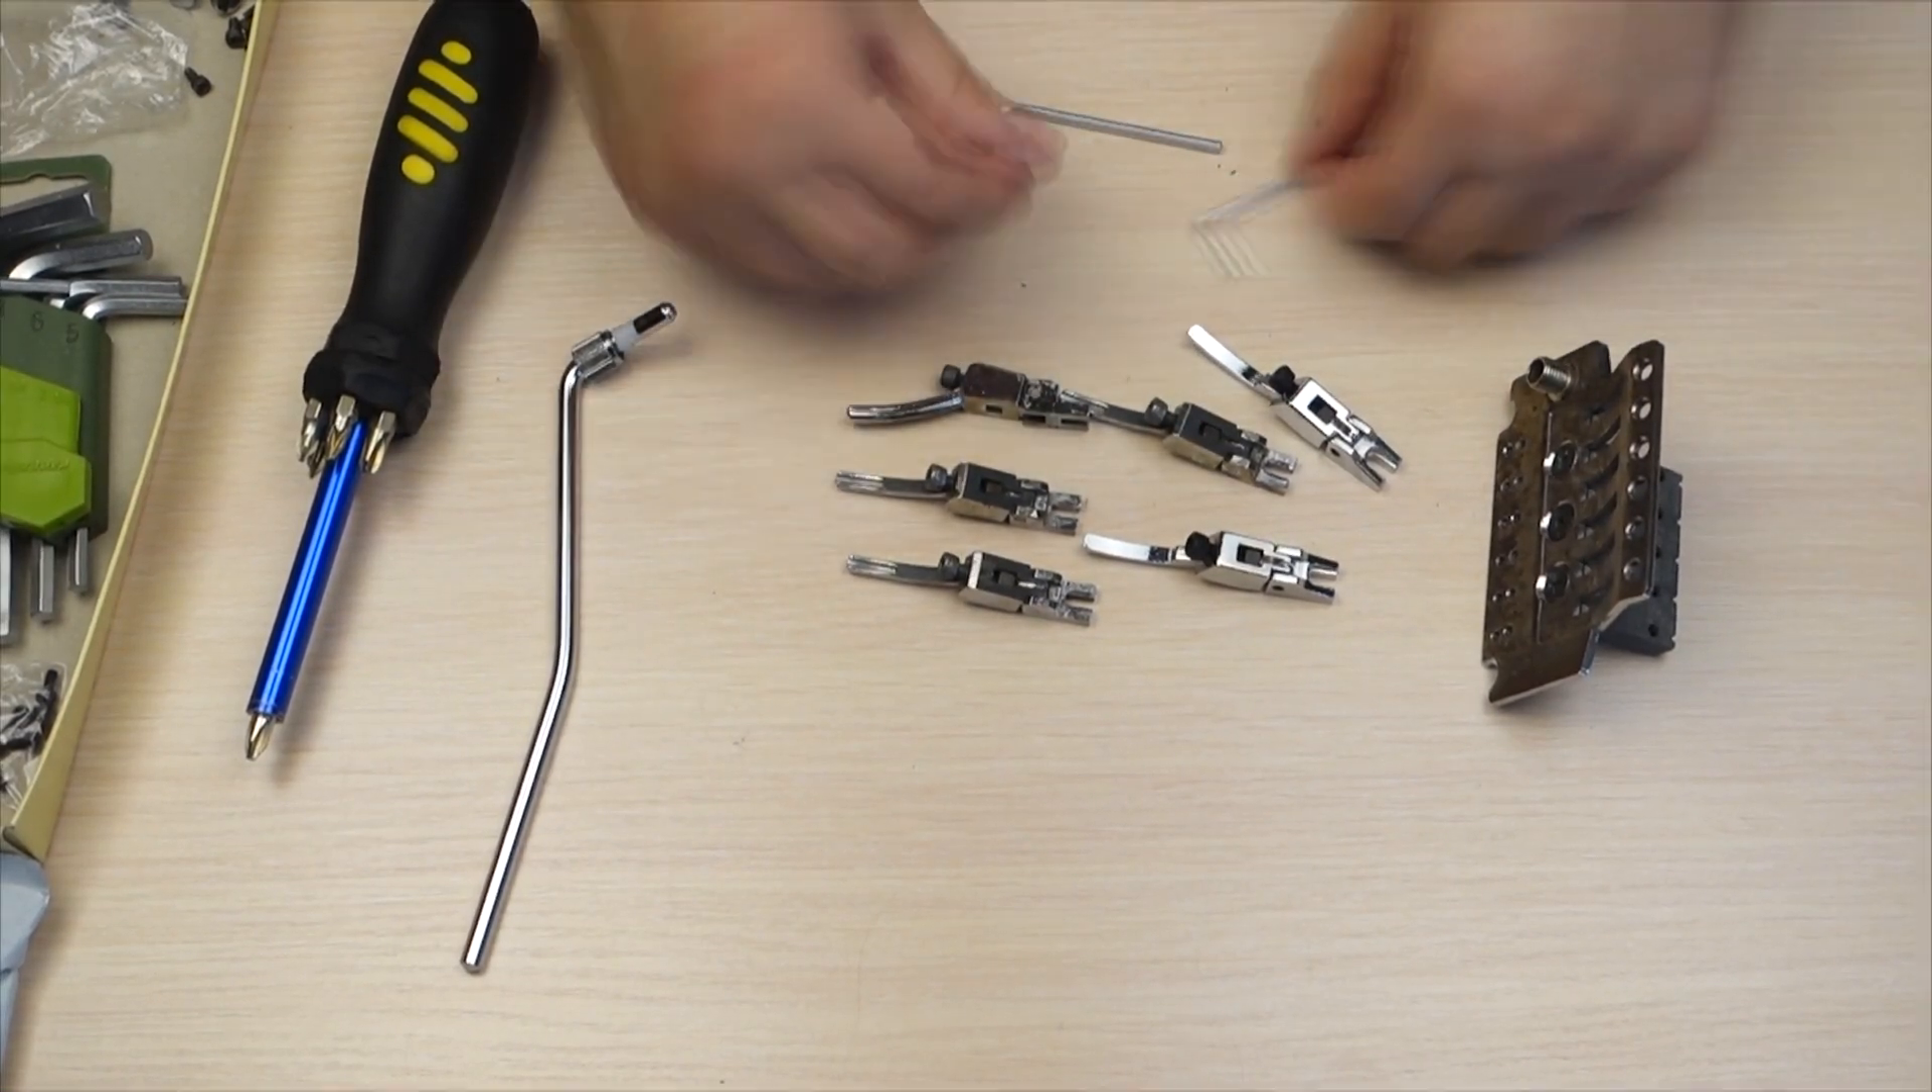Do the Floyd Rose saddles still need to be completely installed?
Yes.